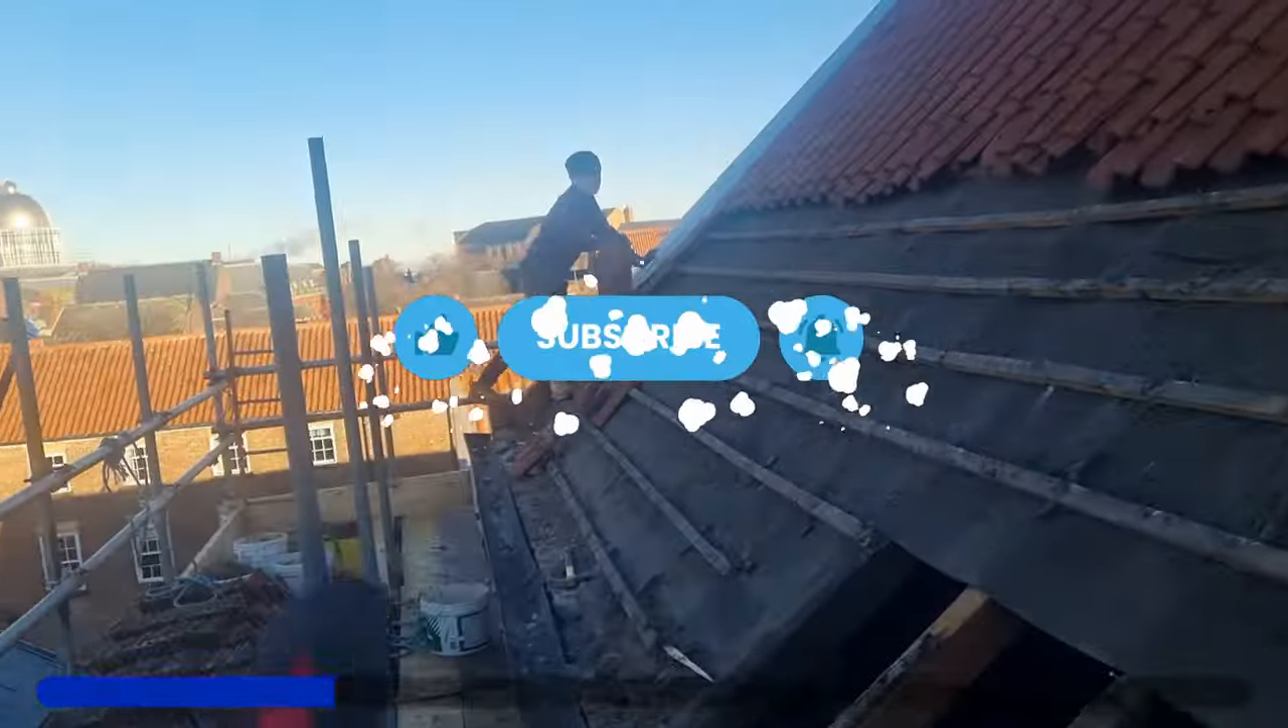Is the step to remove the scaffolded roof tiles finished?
No.